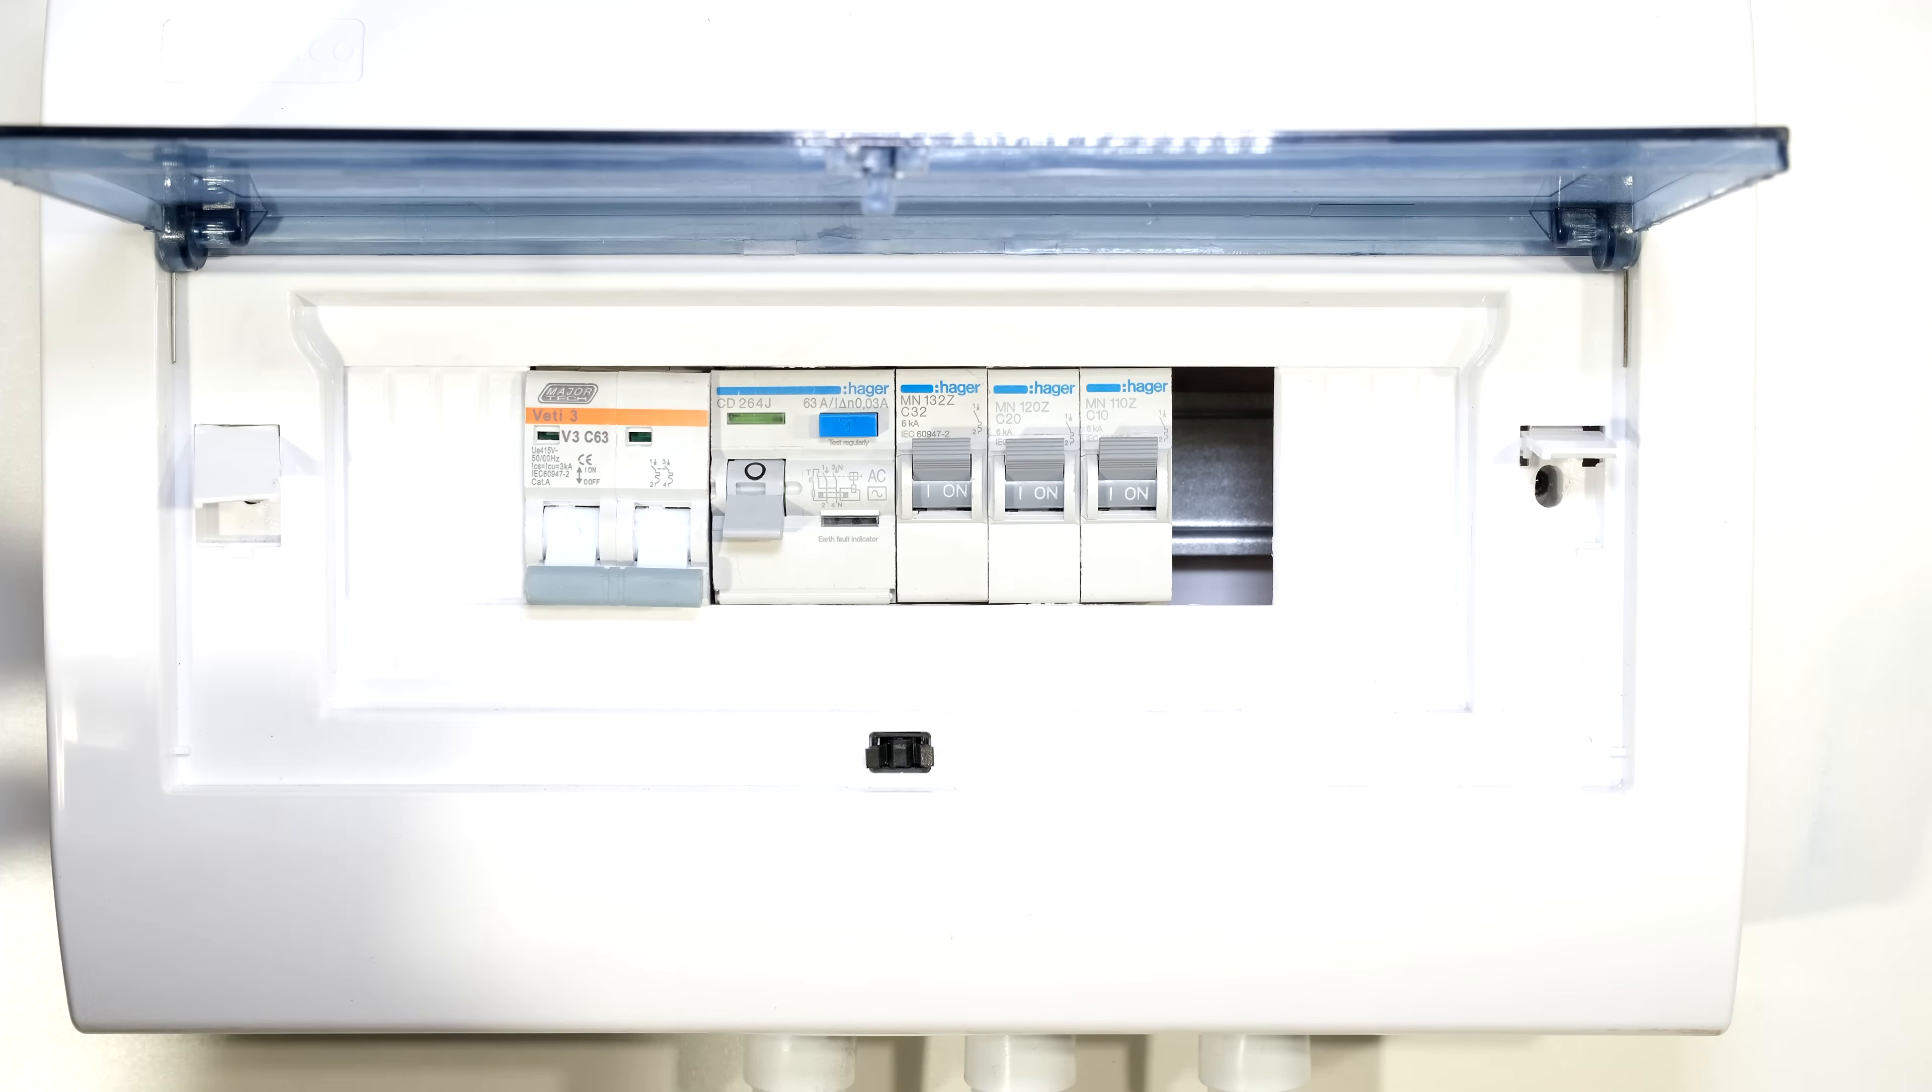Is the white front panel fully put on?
Yes.